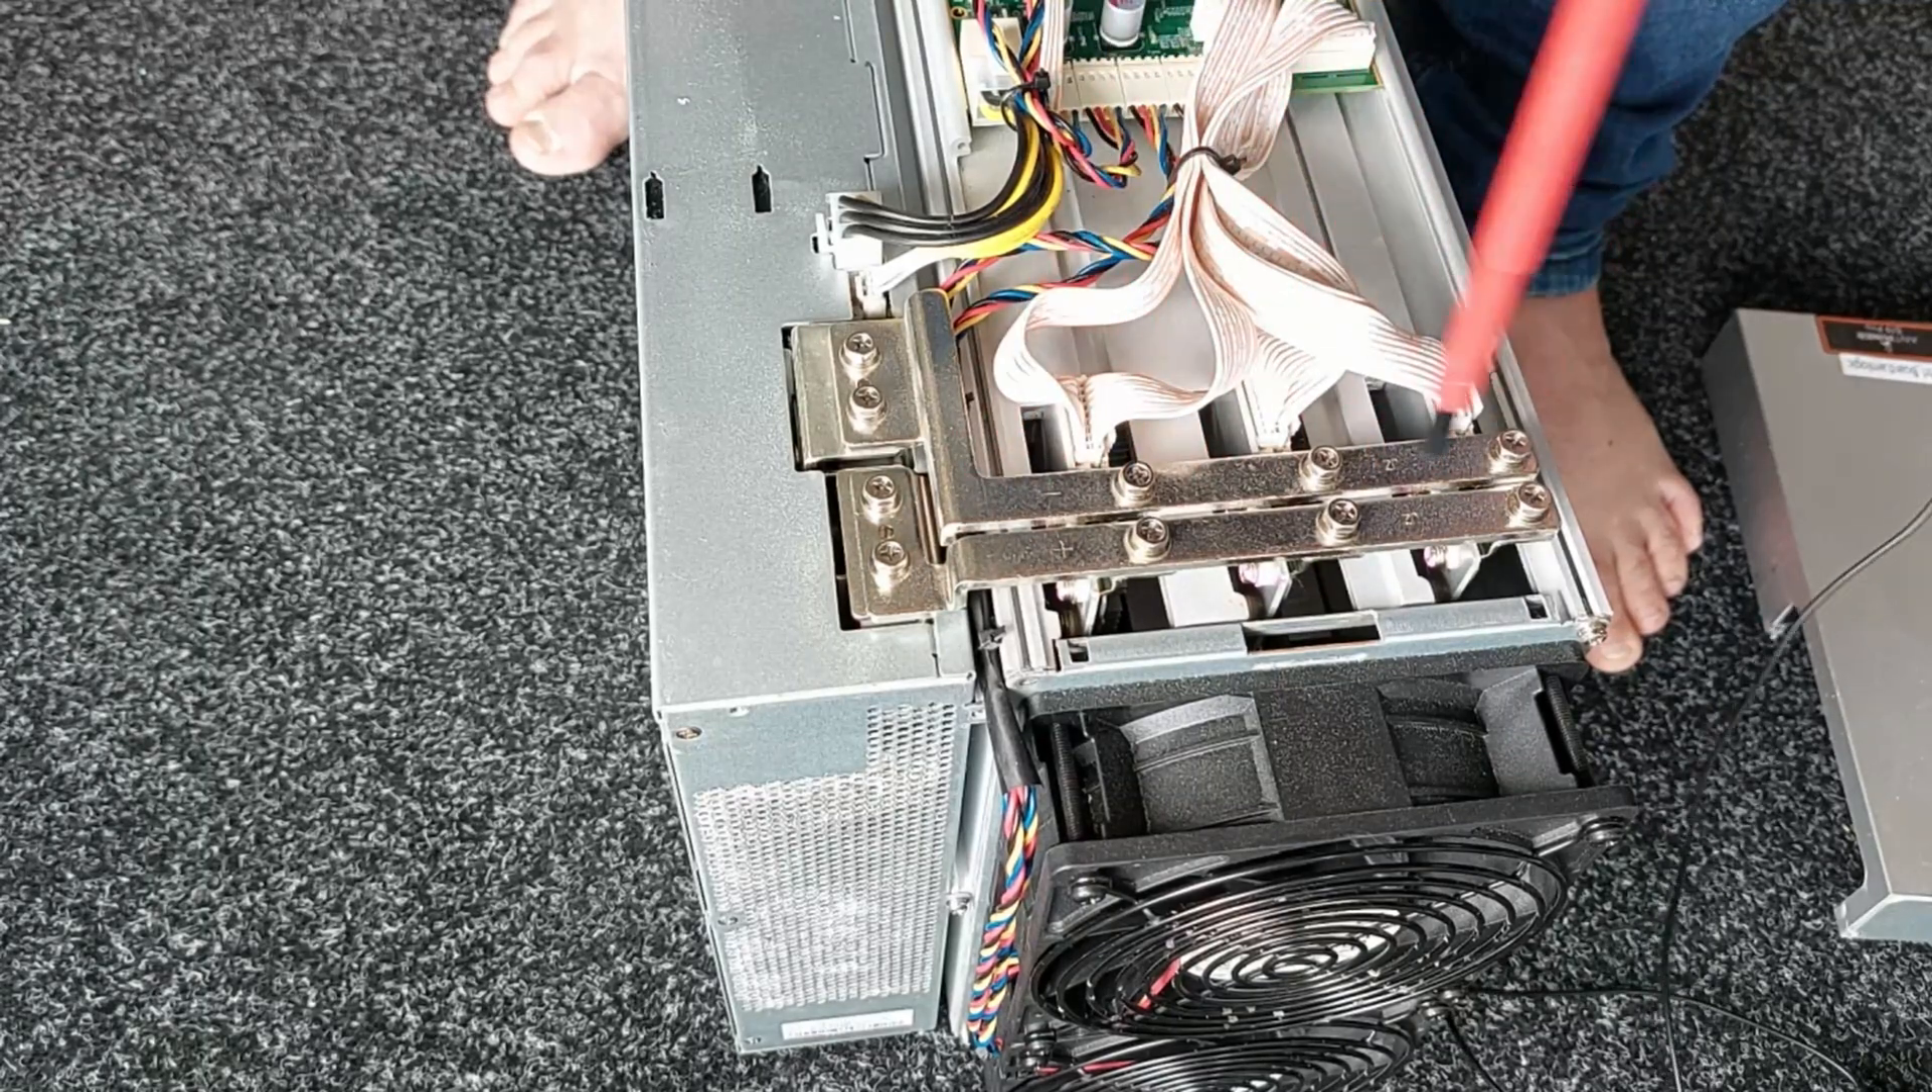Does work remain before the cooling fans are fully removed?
Yes.